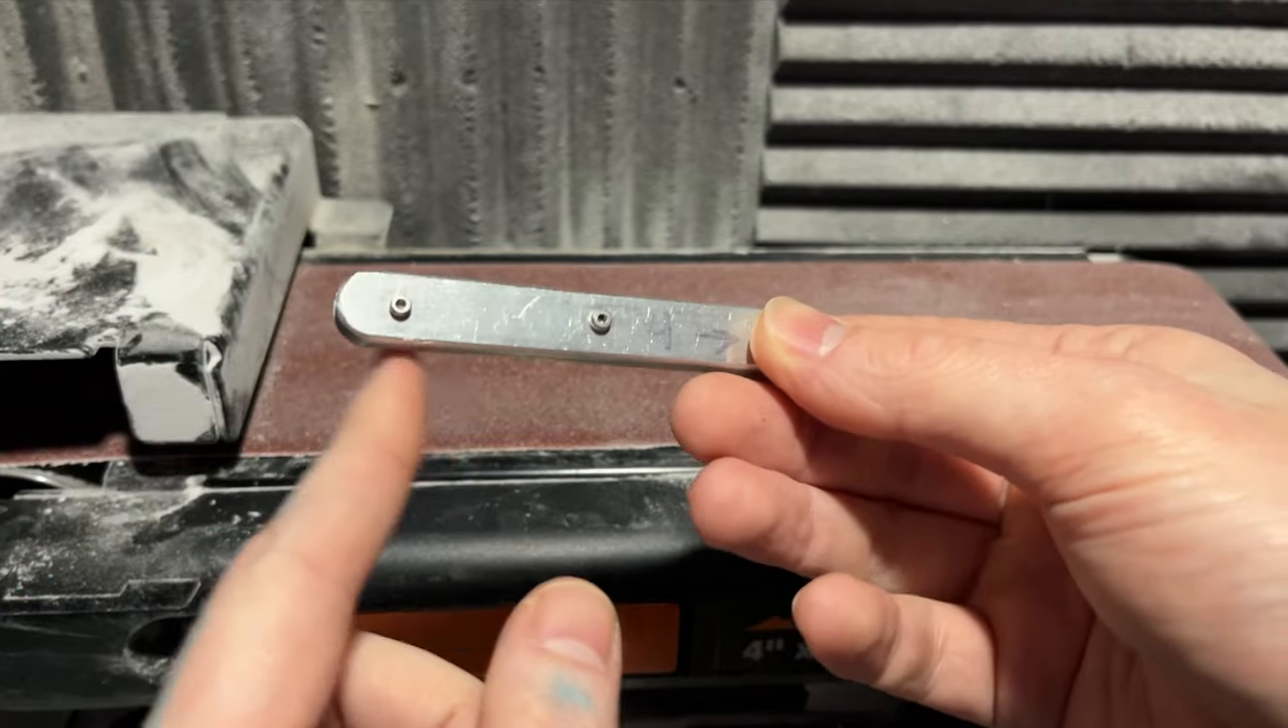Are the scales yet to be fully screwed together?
No.